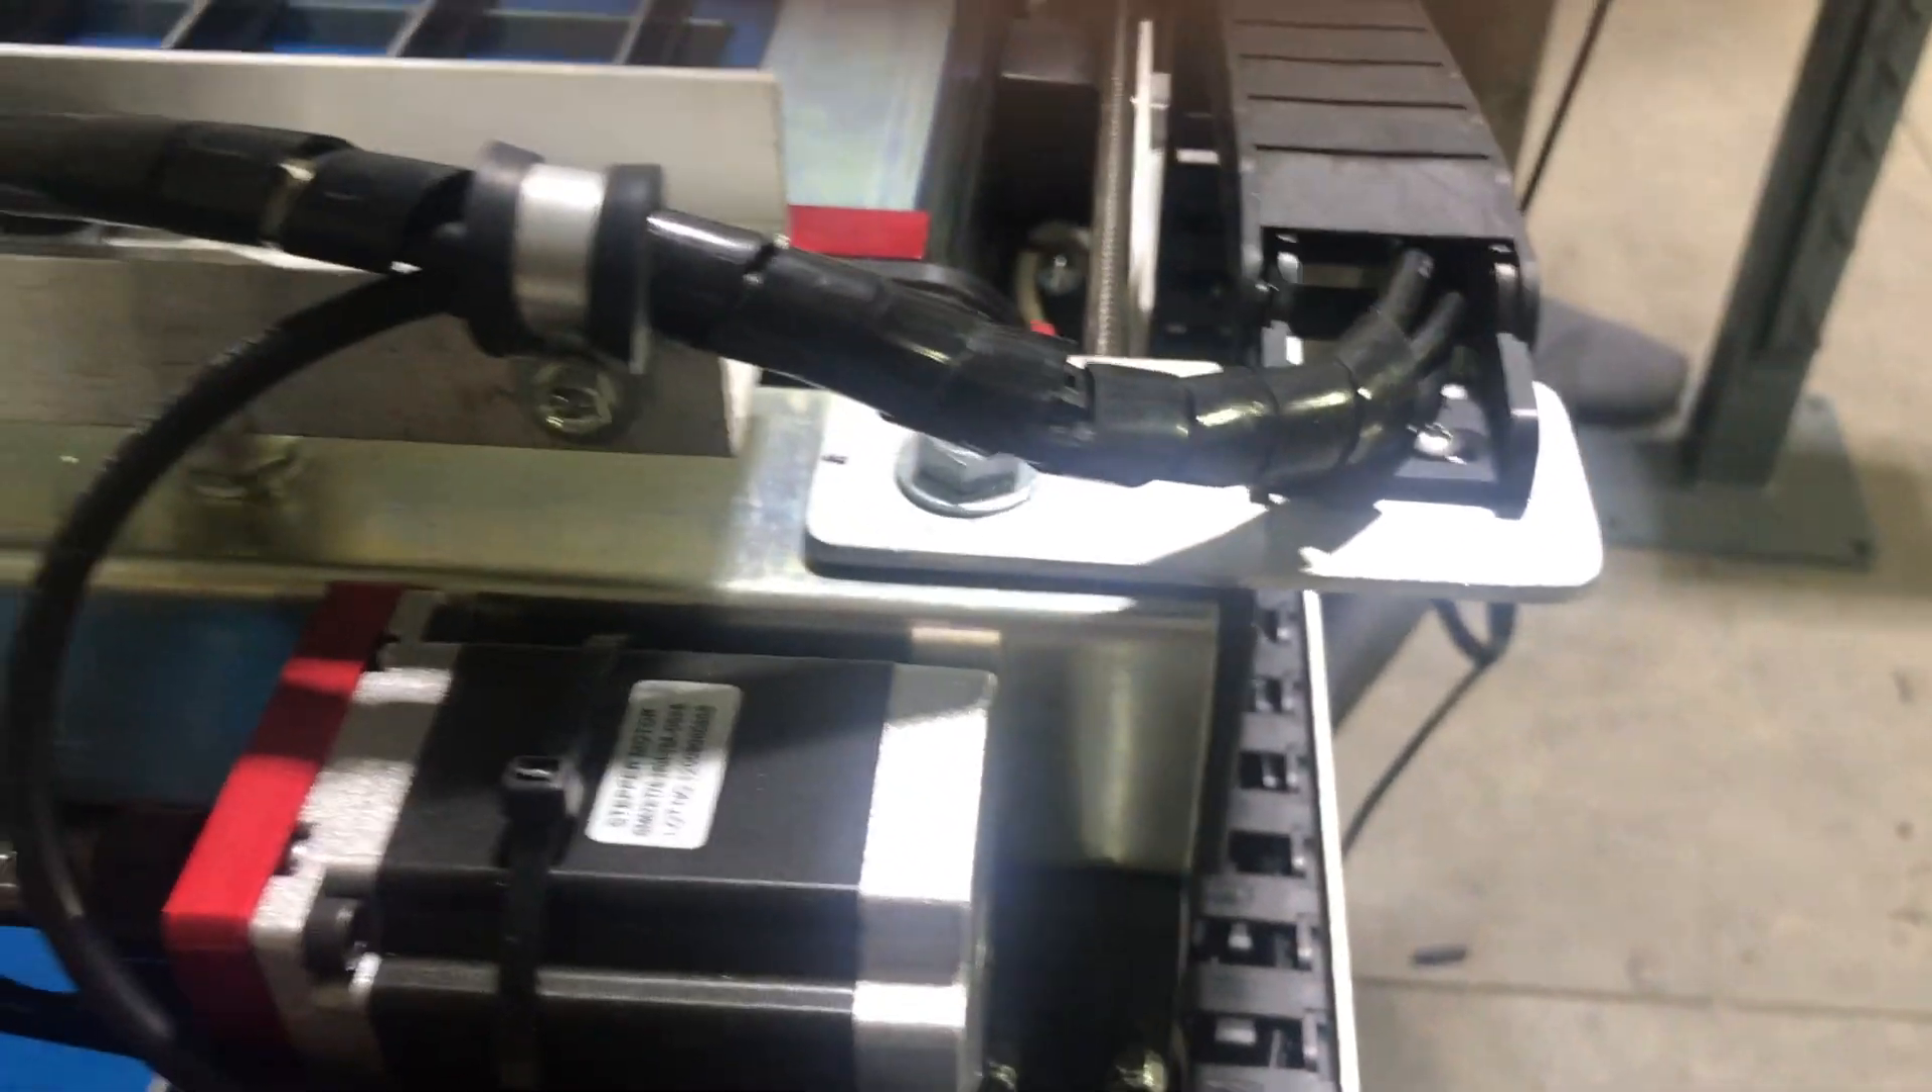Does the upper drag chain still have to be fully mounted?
No.